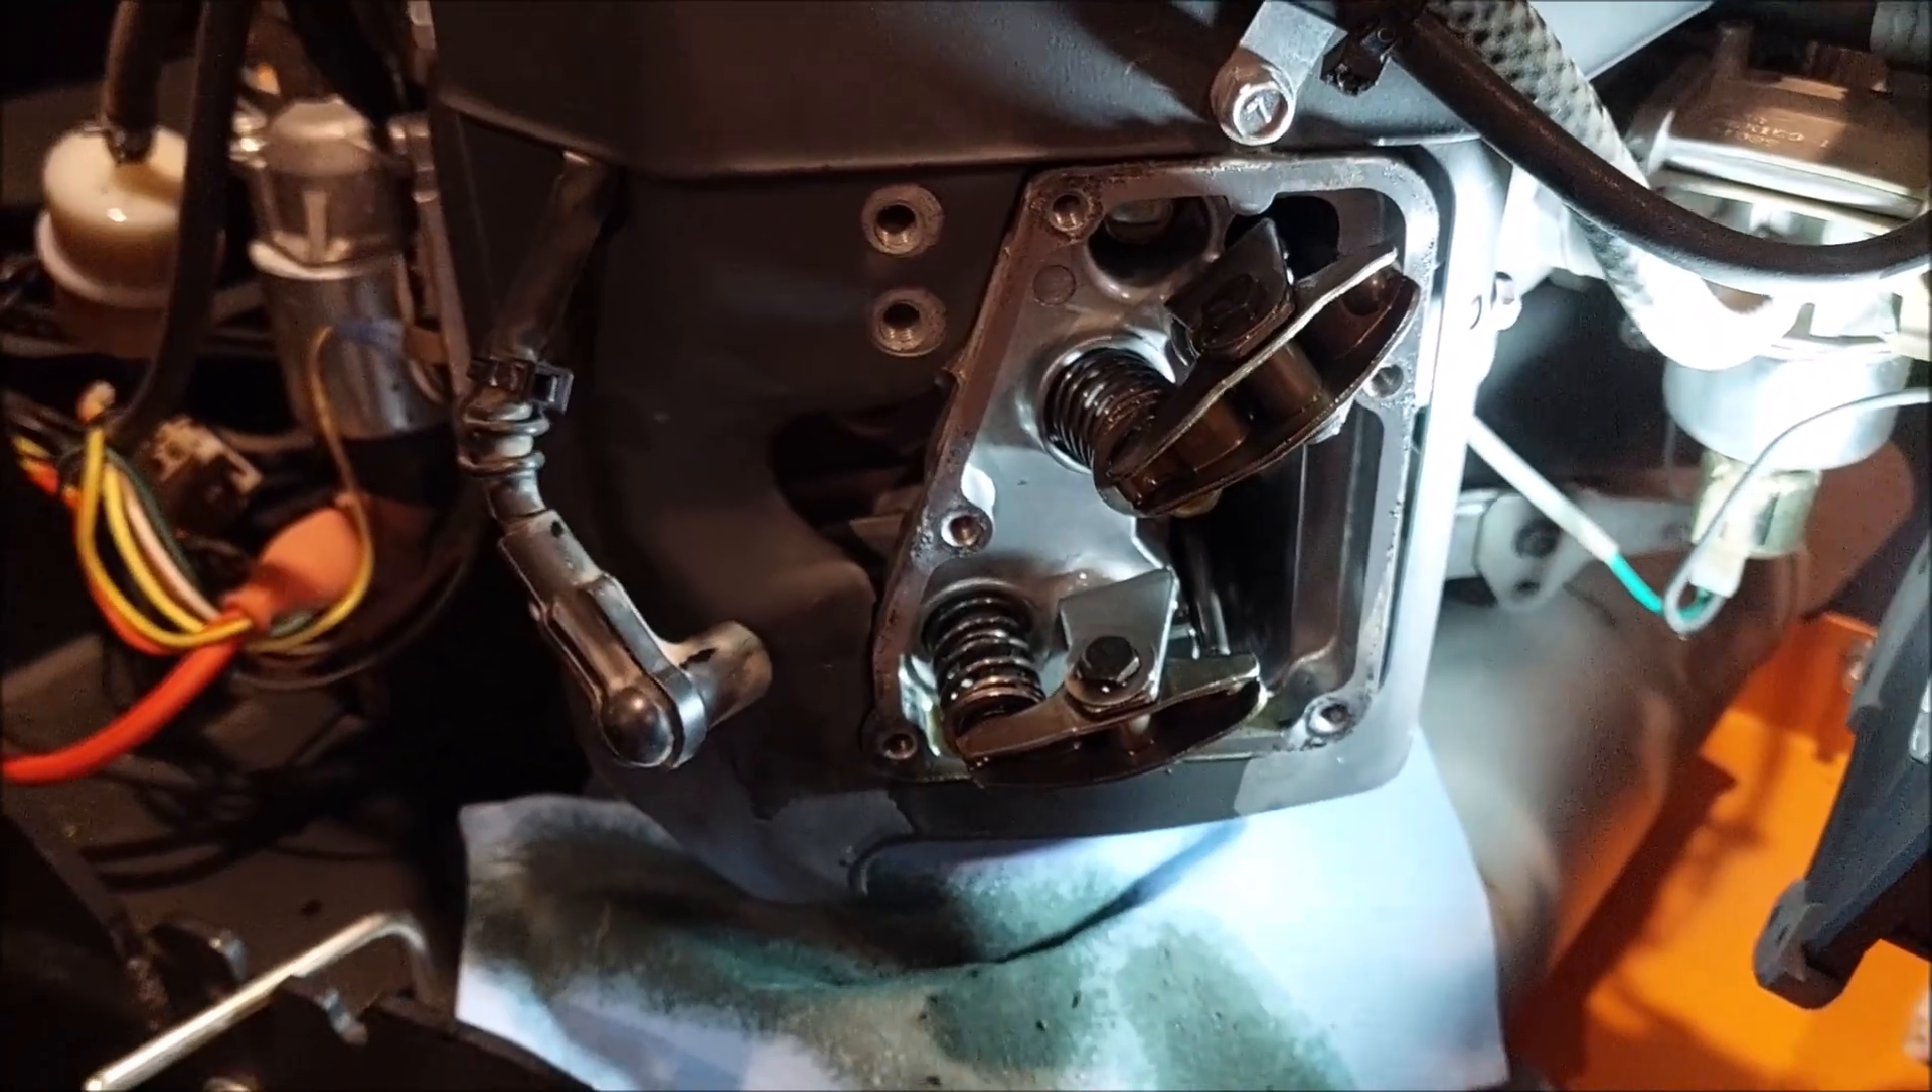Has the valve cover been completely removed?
Yes.